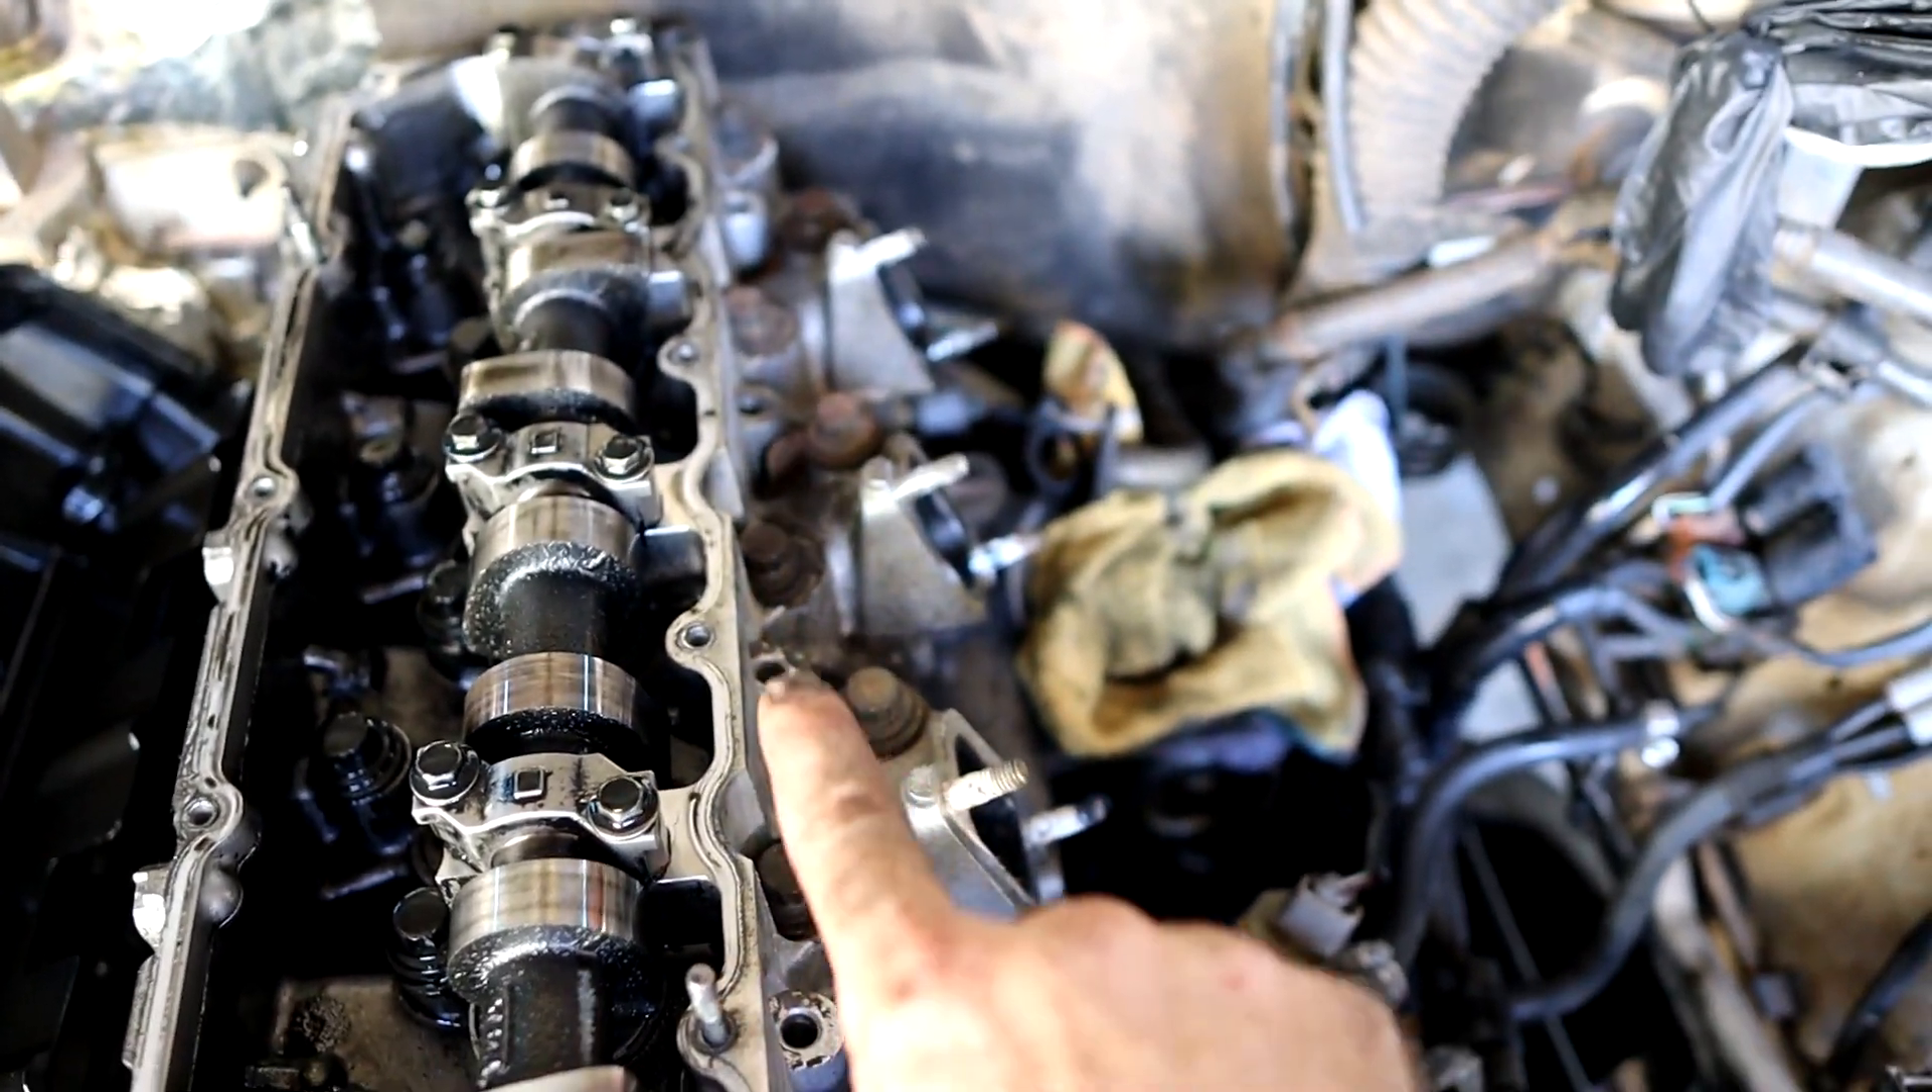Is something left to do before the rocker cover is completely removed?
No.